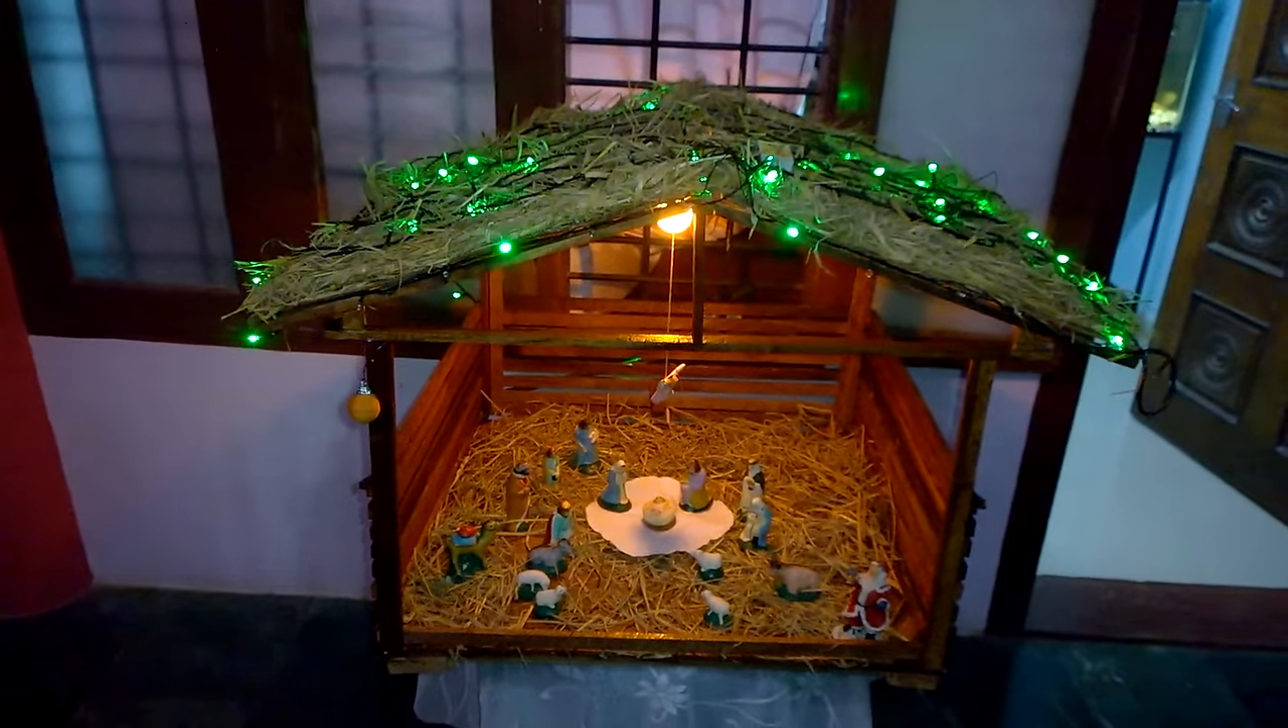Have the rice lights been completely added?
Yes.